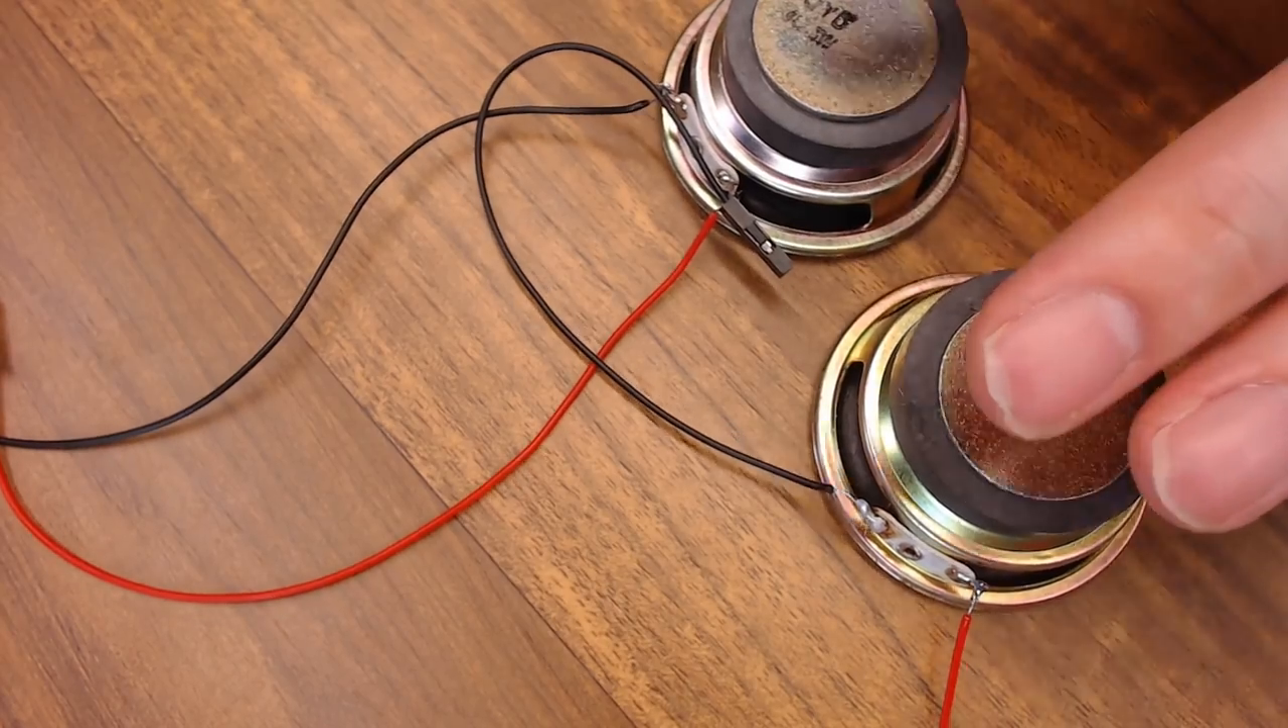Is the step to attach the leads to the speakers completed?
Yes.